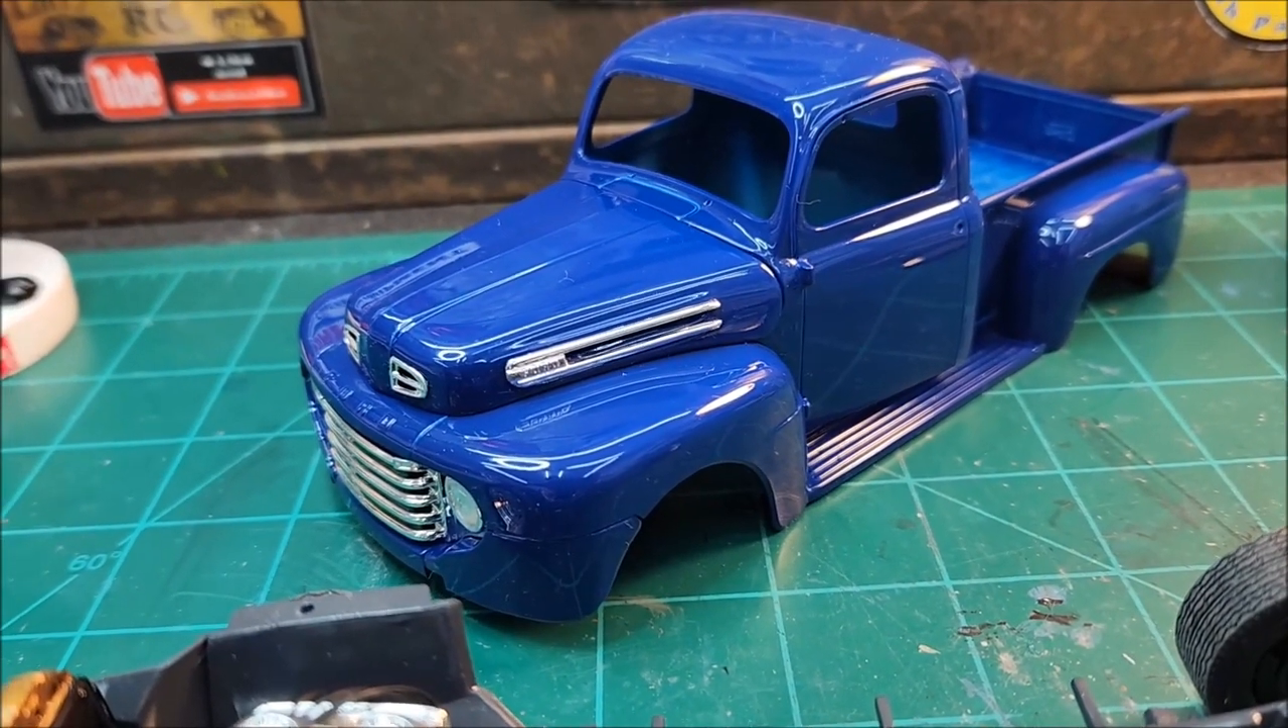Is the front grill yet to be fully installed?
No.